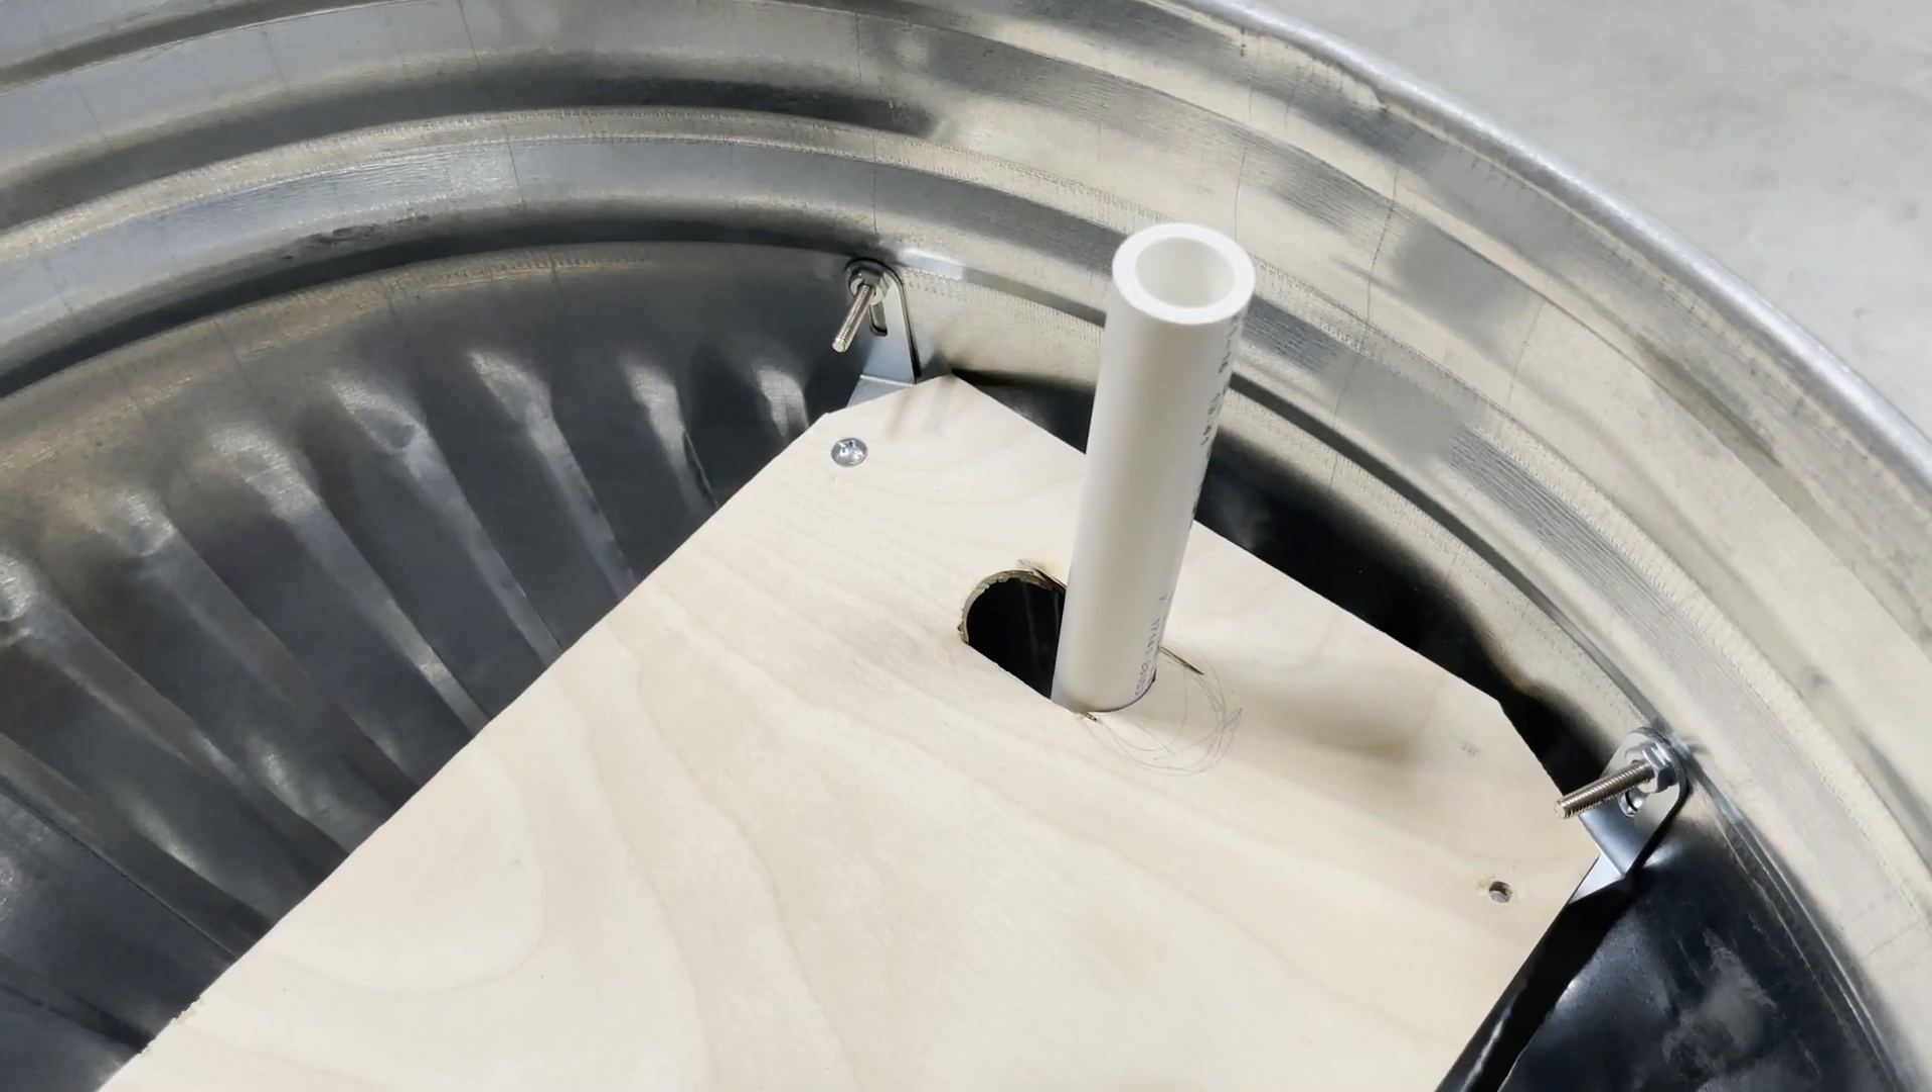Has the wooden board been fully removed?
No.